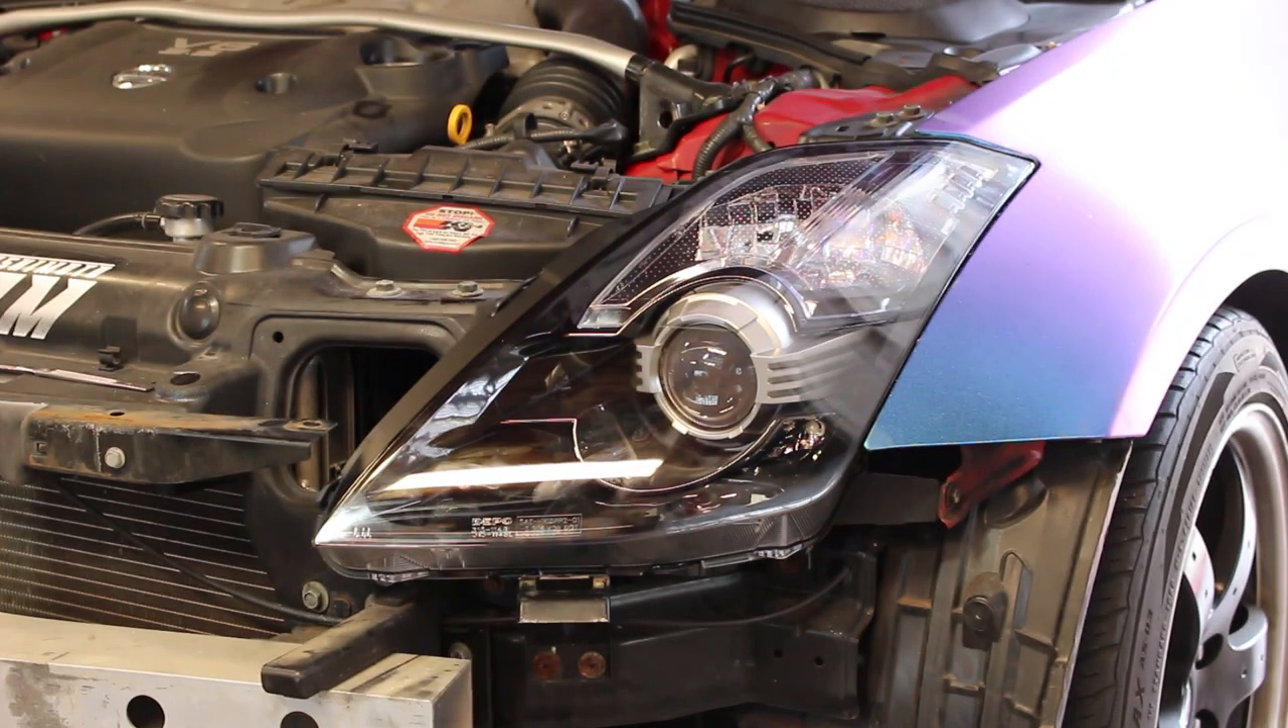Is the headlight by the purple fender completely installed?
Yes.